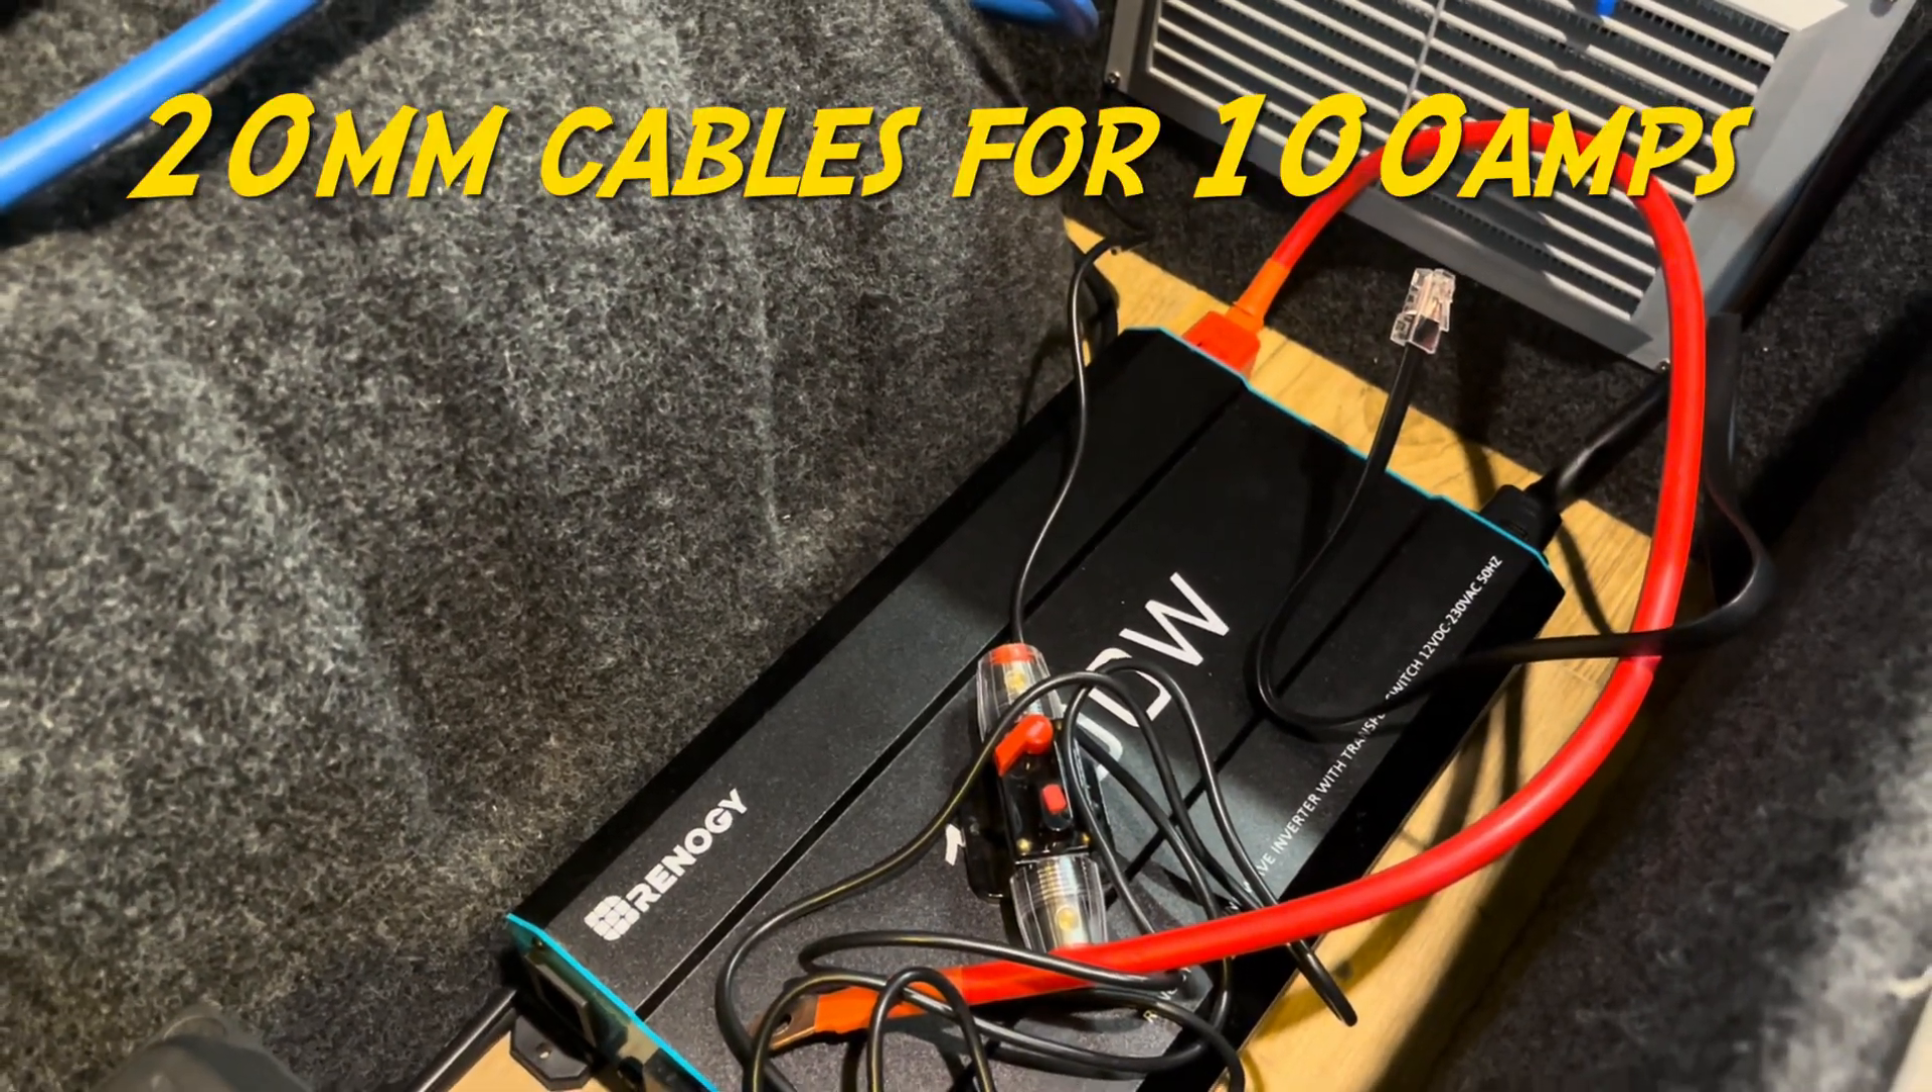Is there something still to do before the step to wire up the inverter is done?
Yes.